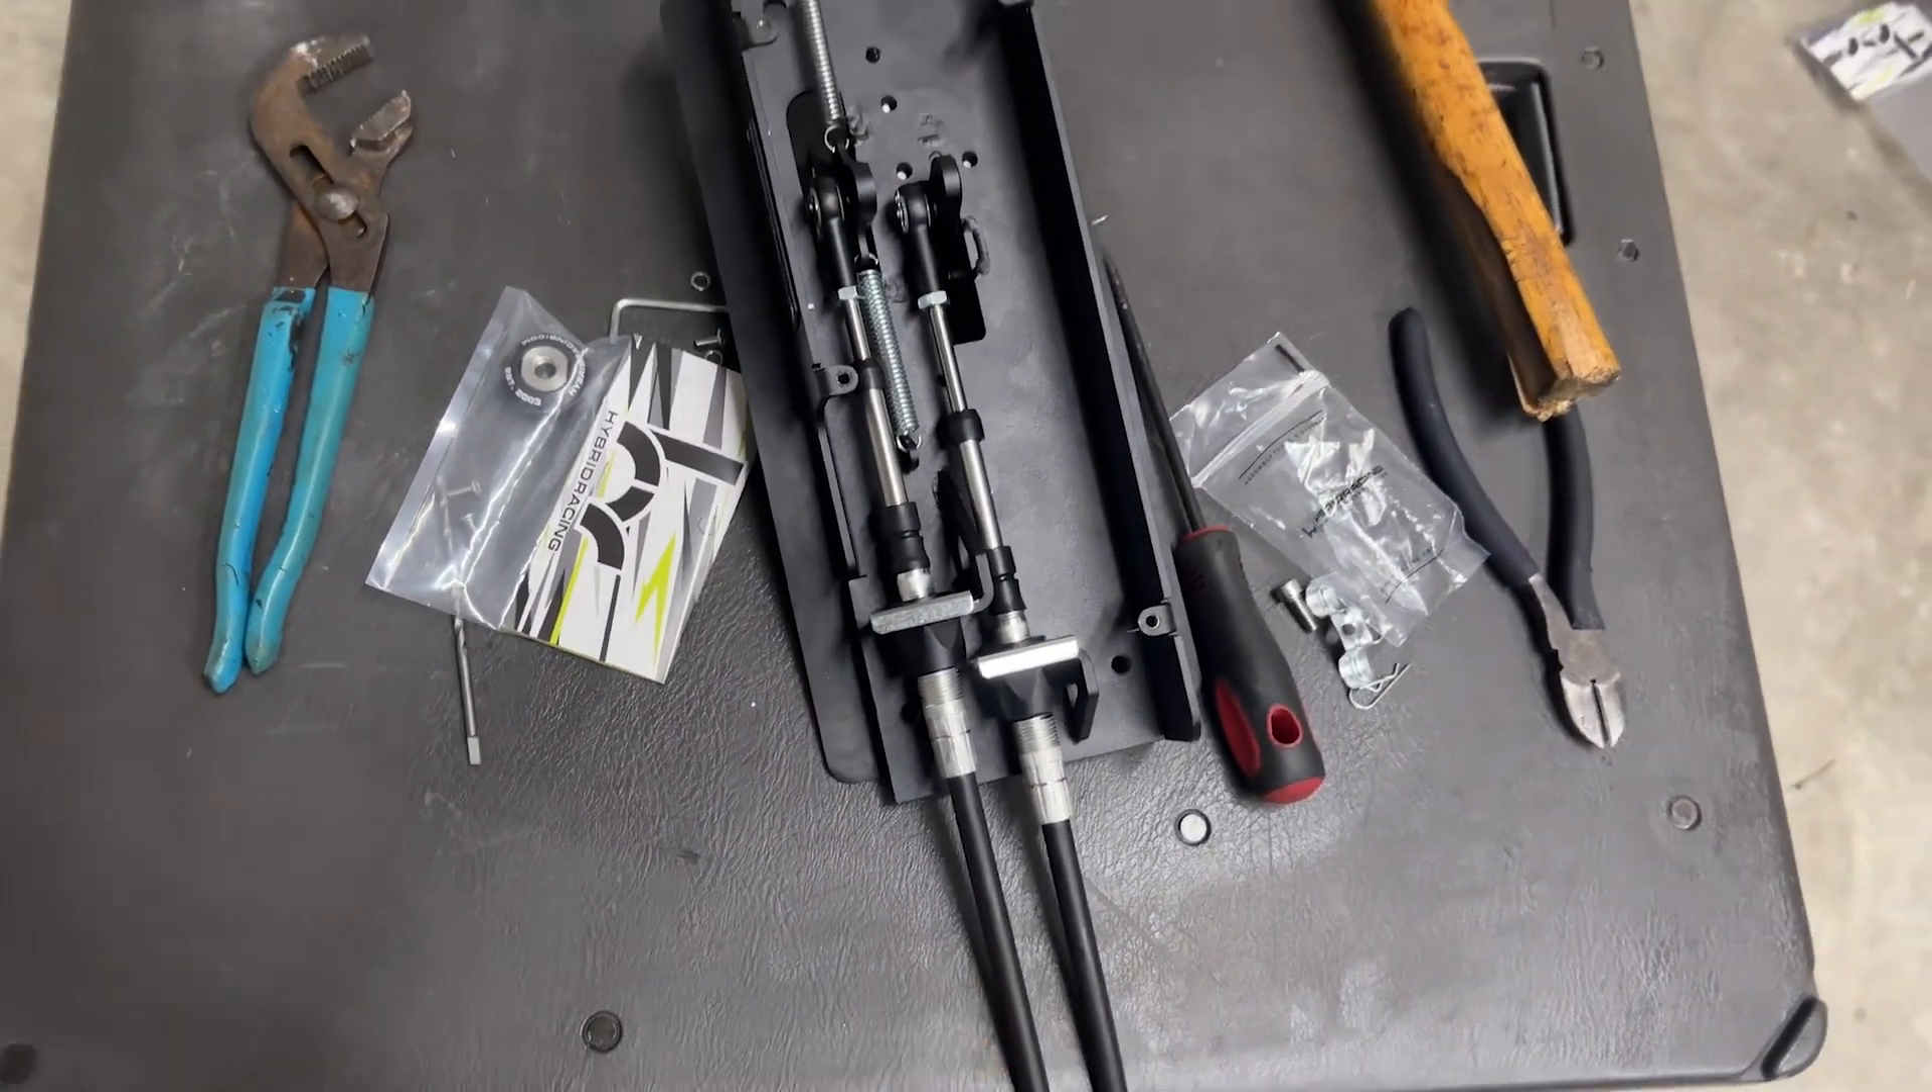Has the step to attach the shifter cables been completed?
Yes.